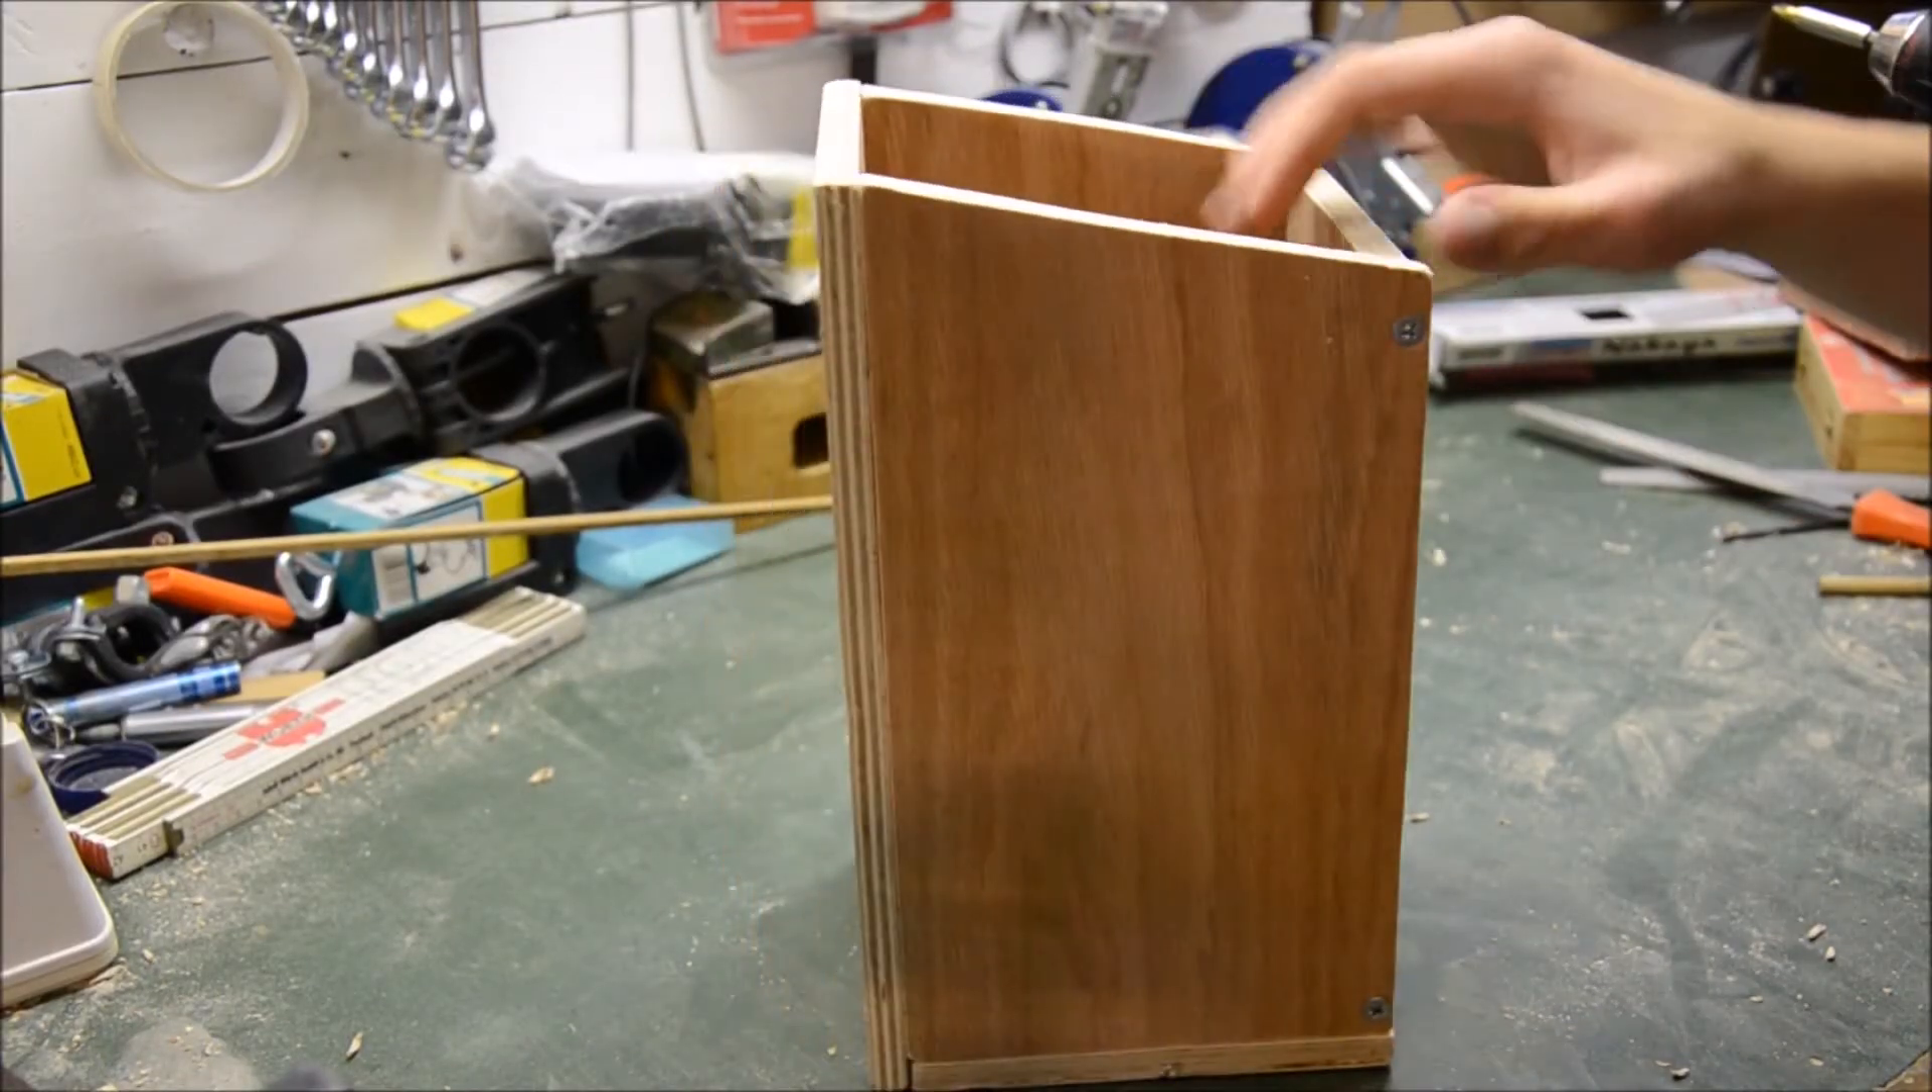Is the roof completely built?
No.